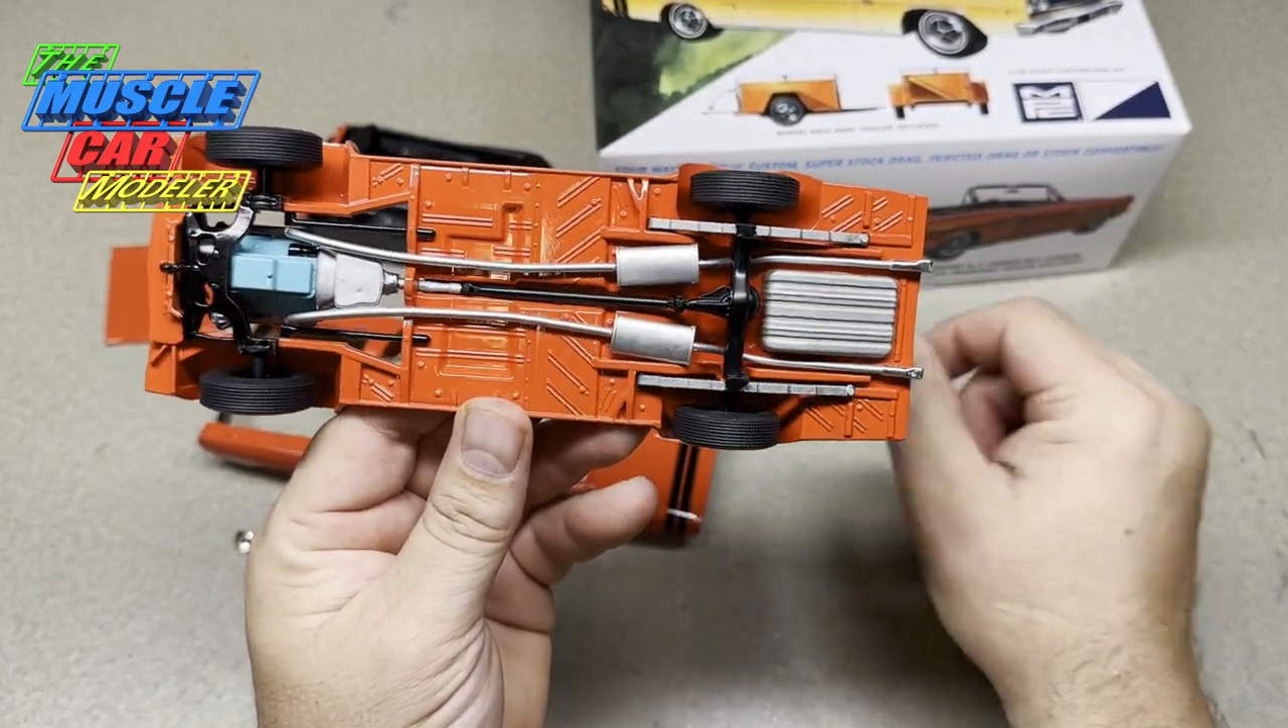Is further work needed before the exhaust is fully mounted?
No.